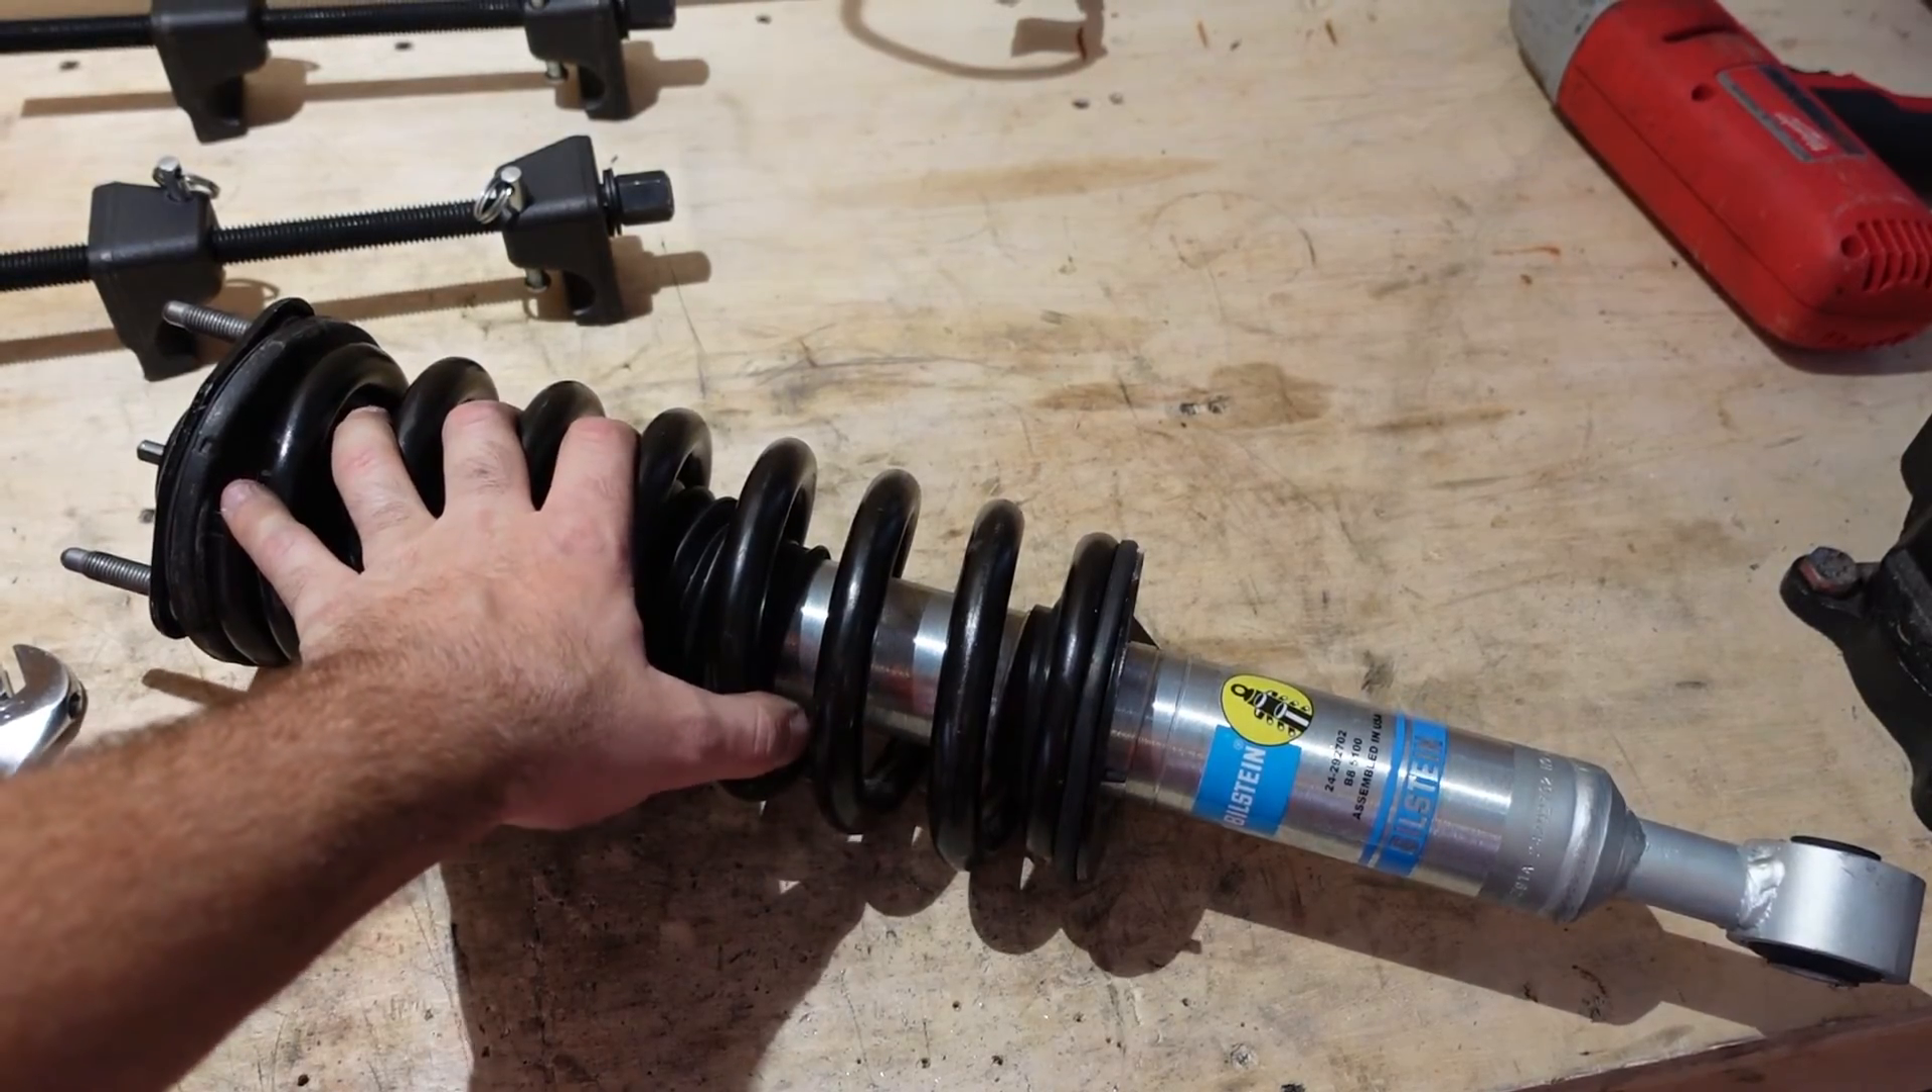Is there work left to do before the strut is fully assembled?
No.